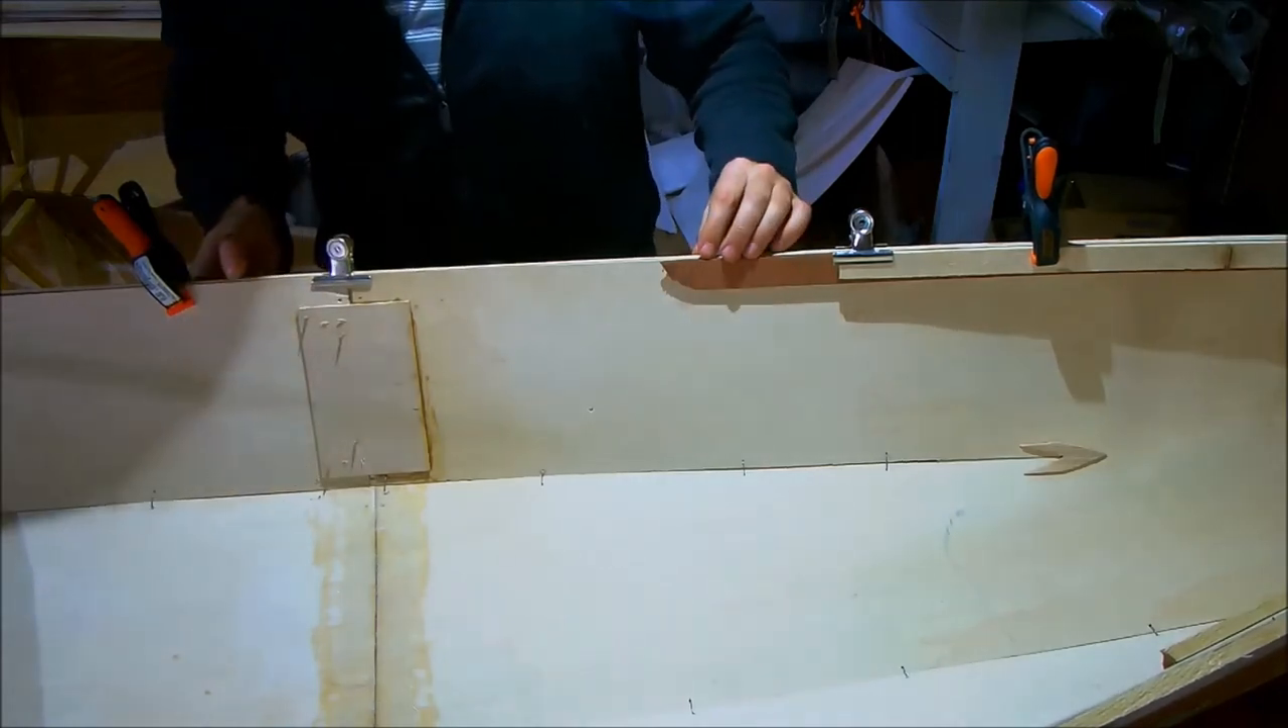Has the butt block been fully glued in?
Yes.